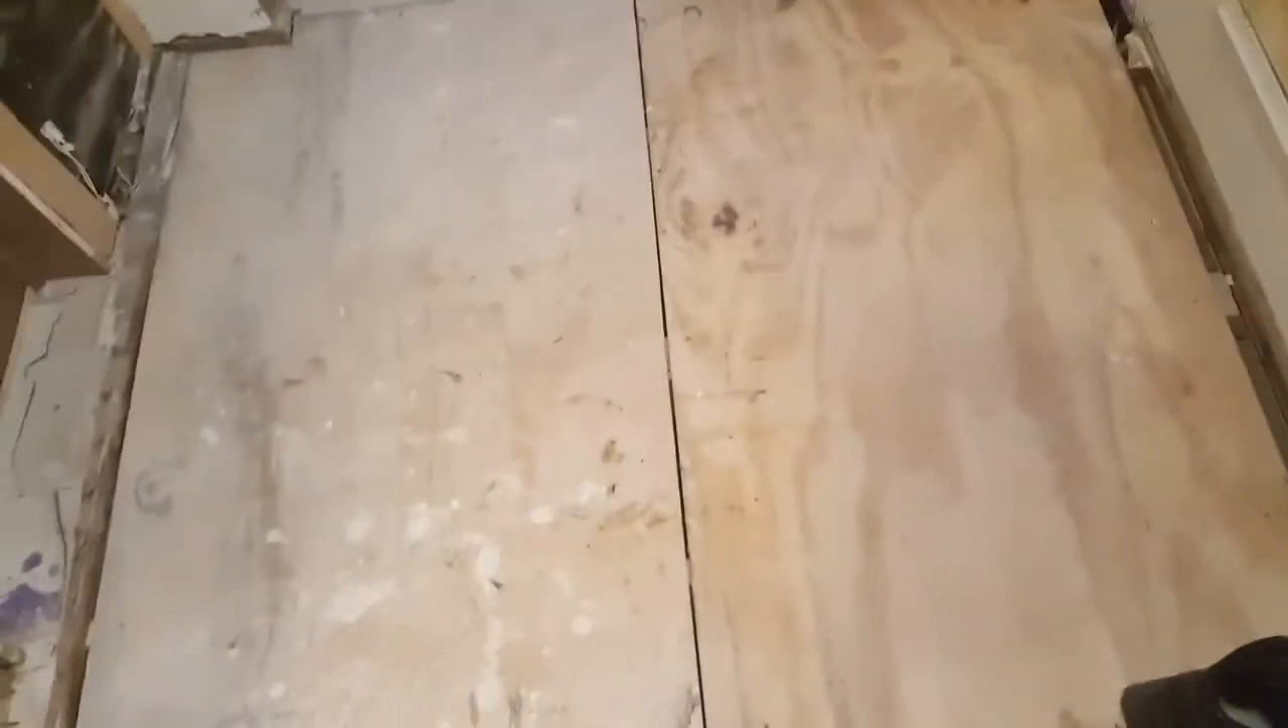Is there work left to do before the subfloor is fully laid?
No.